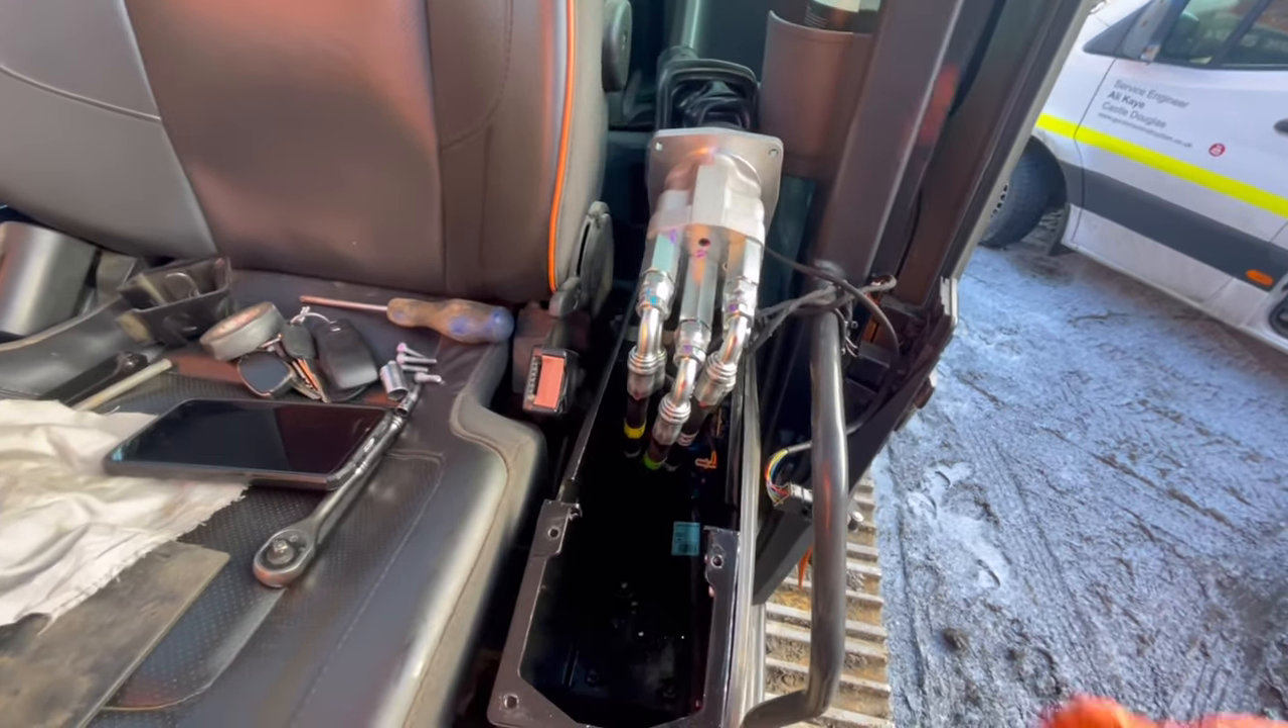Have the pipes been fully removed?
No.